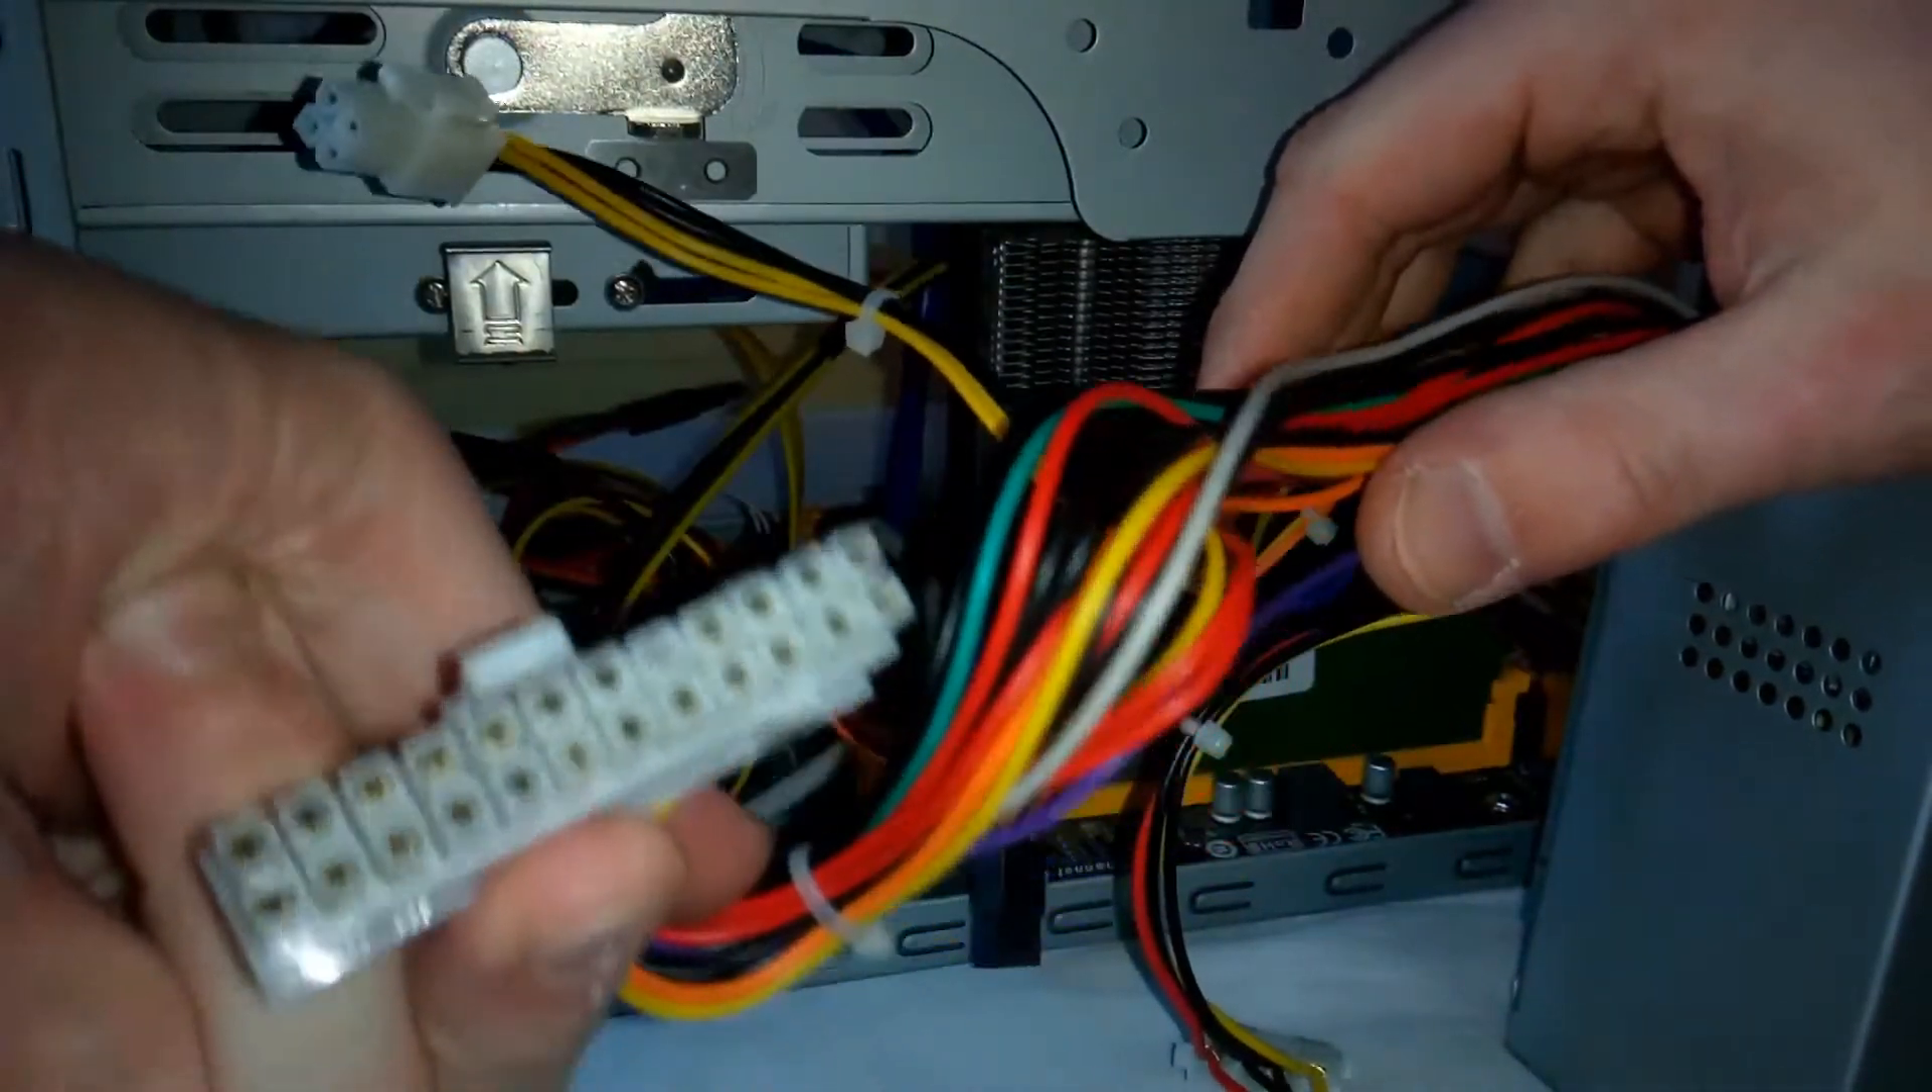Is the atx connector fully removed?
Yes.